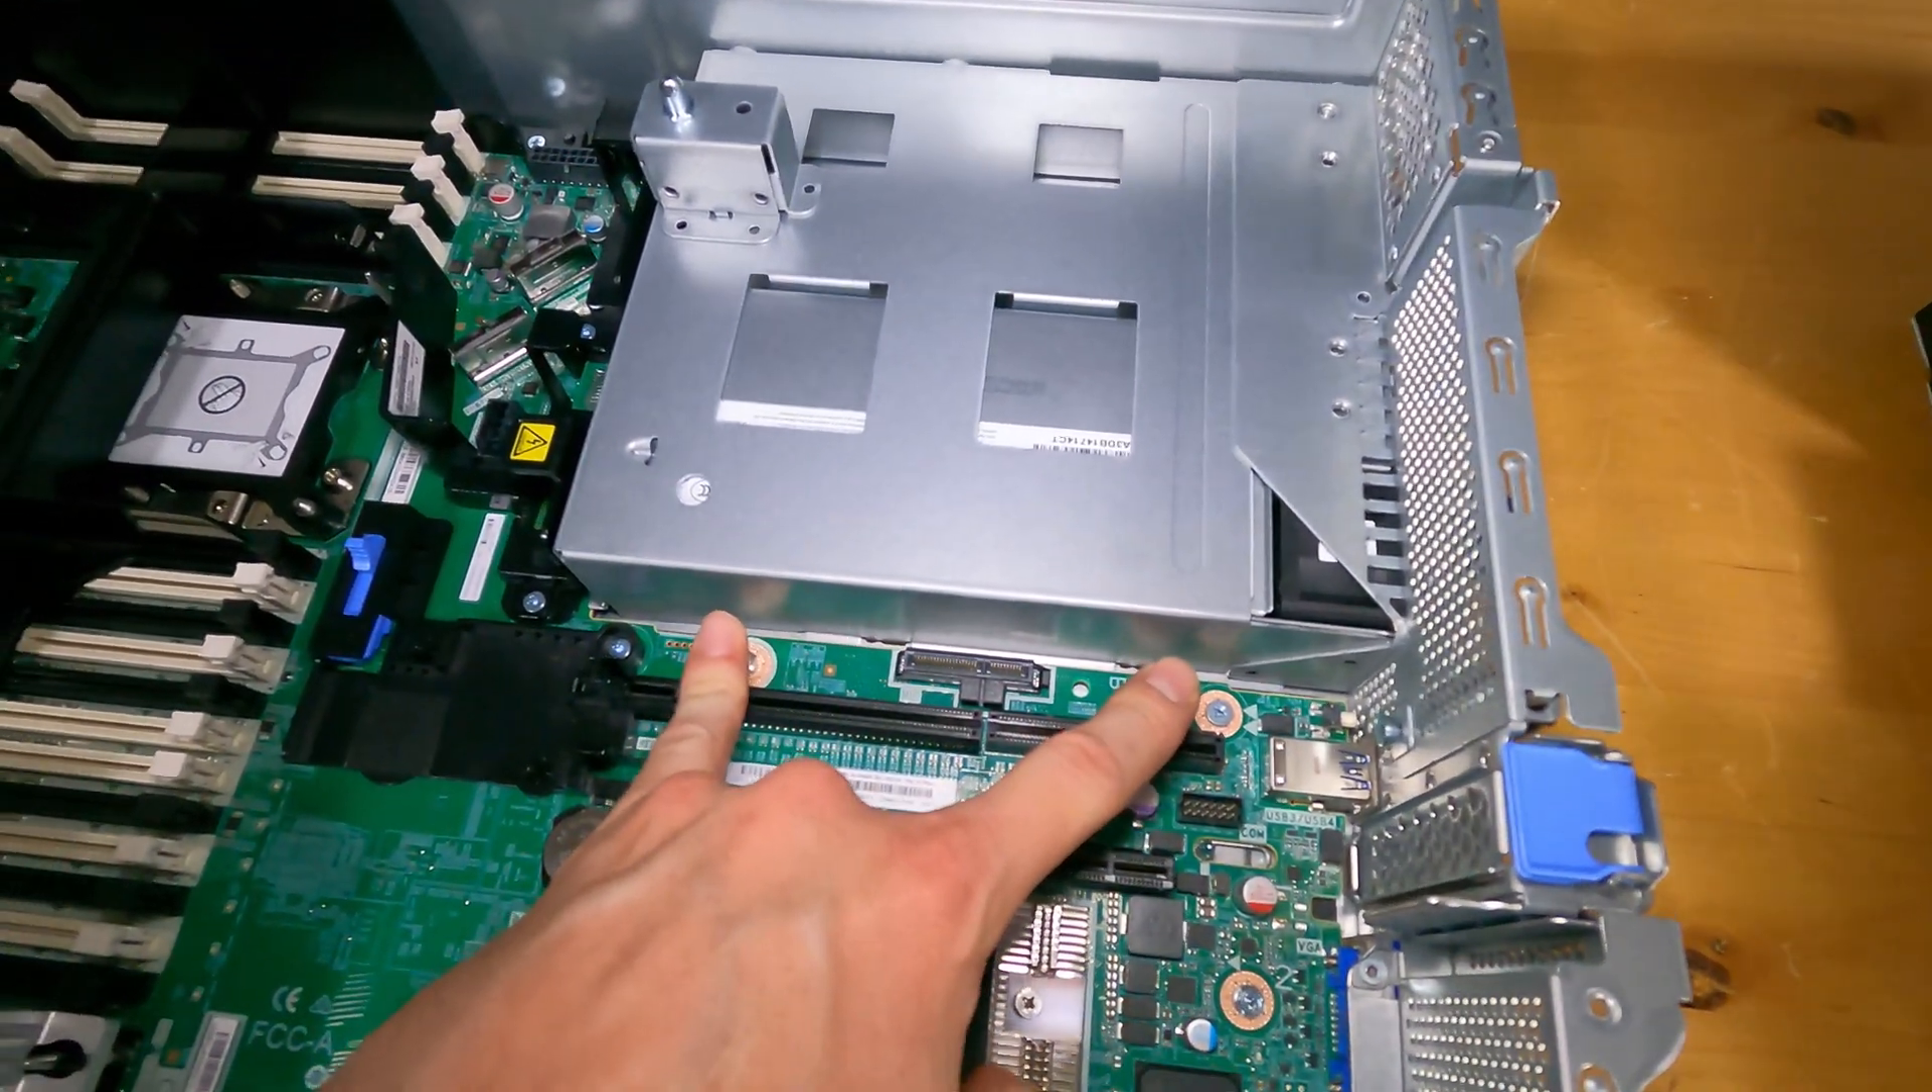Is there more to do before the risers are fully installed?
Yes.